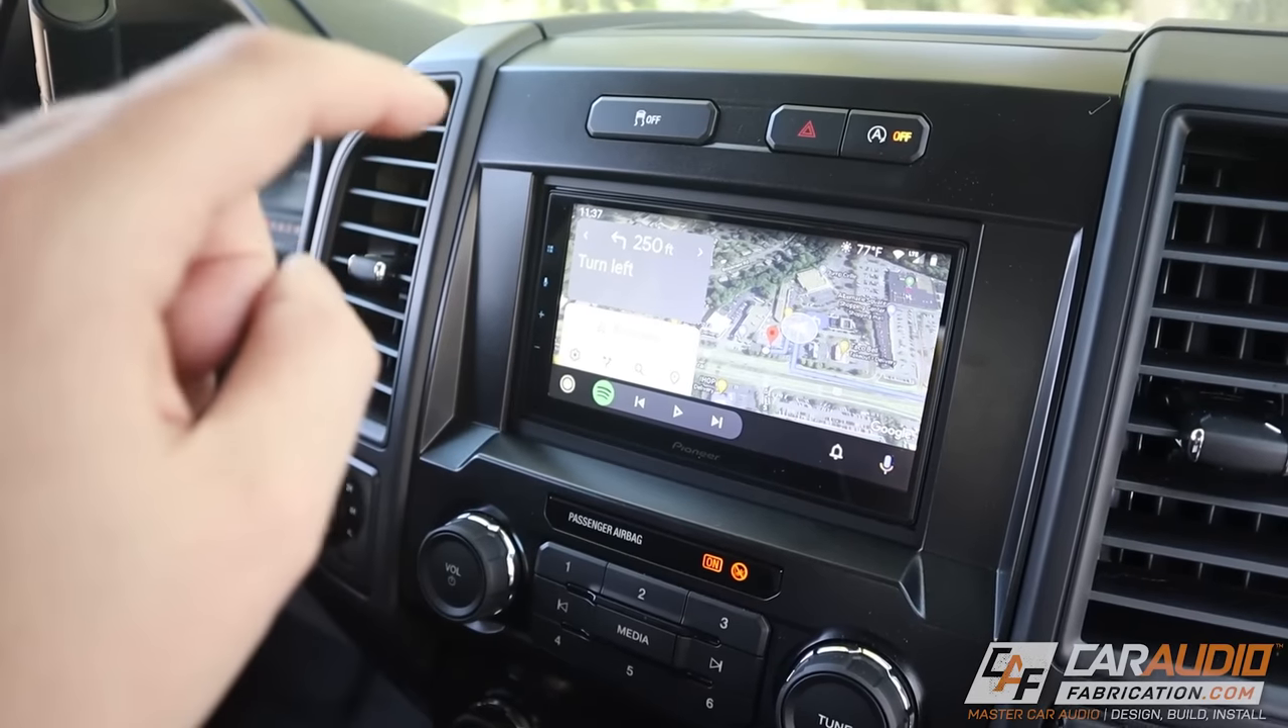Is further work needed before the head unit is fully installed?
No.